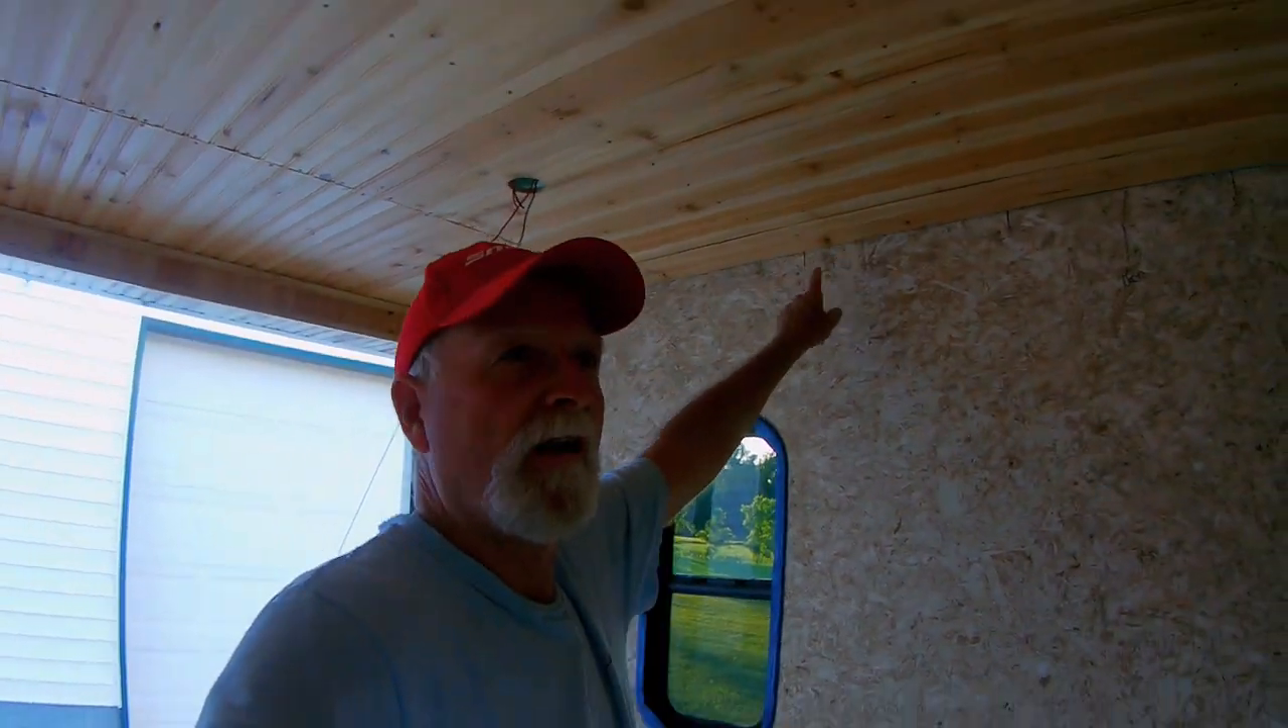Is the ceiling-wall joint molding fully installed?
No.